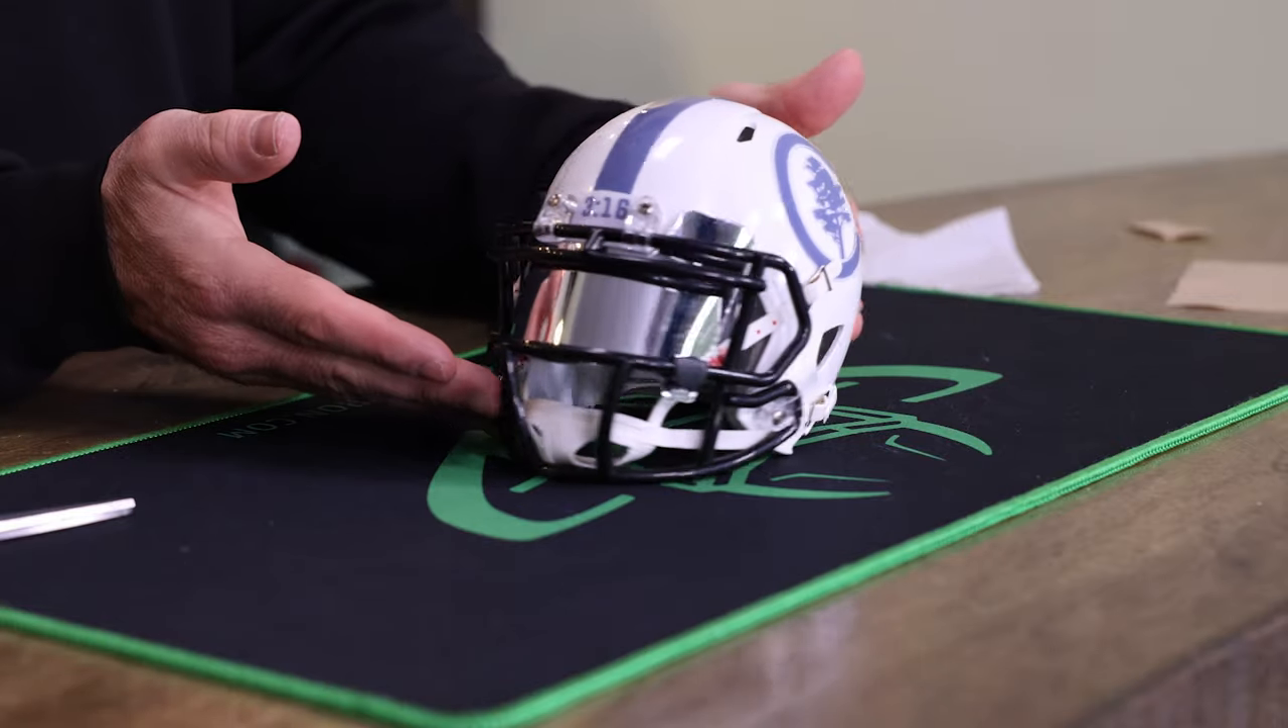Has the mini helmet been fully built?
Yes.